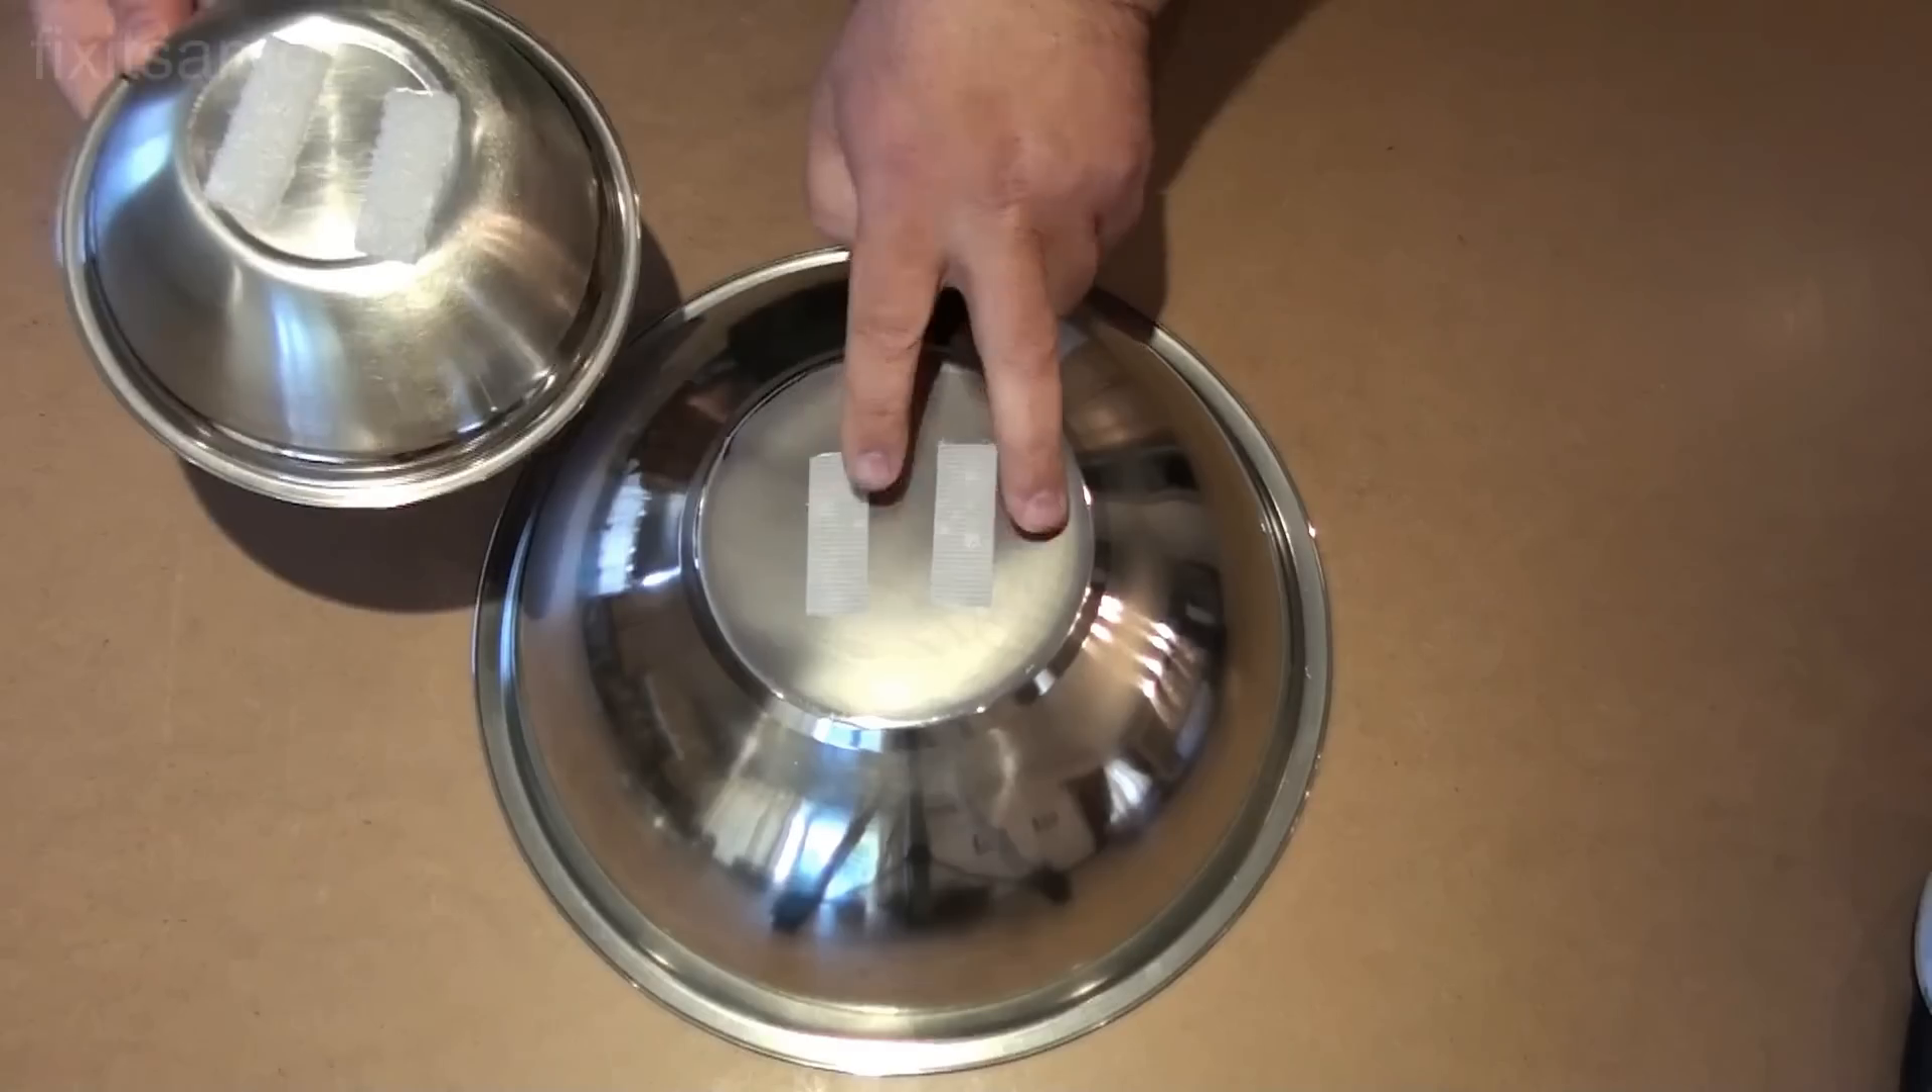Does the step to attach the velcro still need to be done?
No.